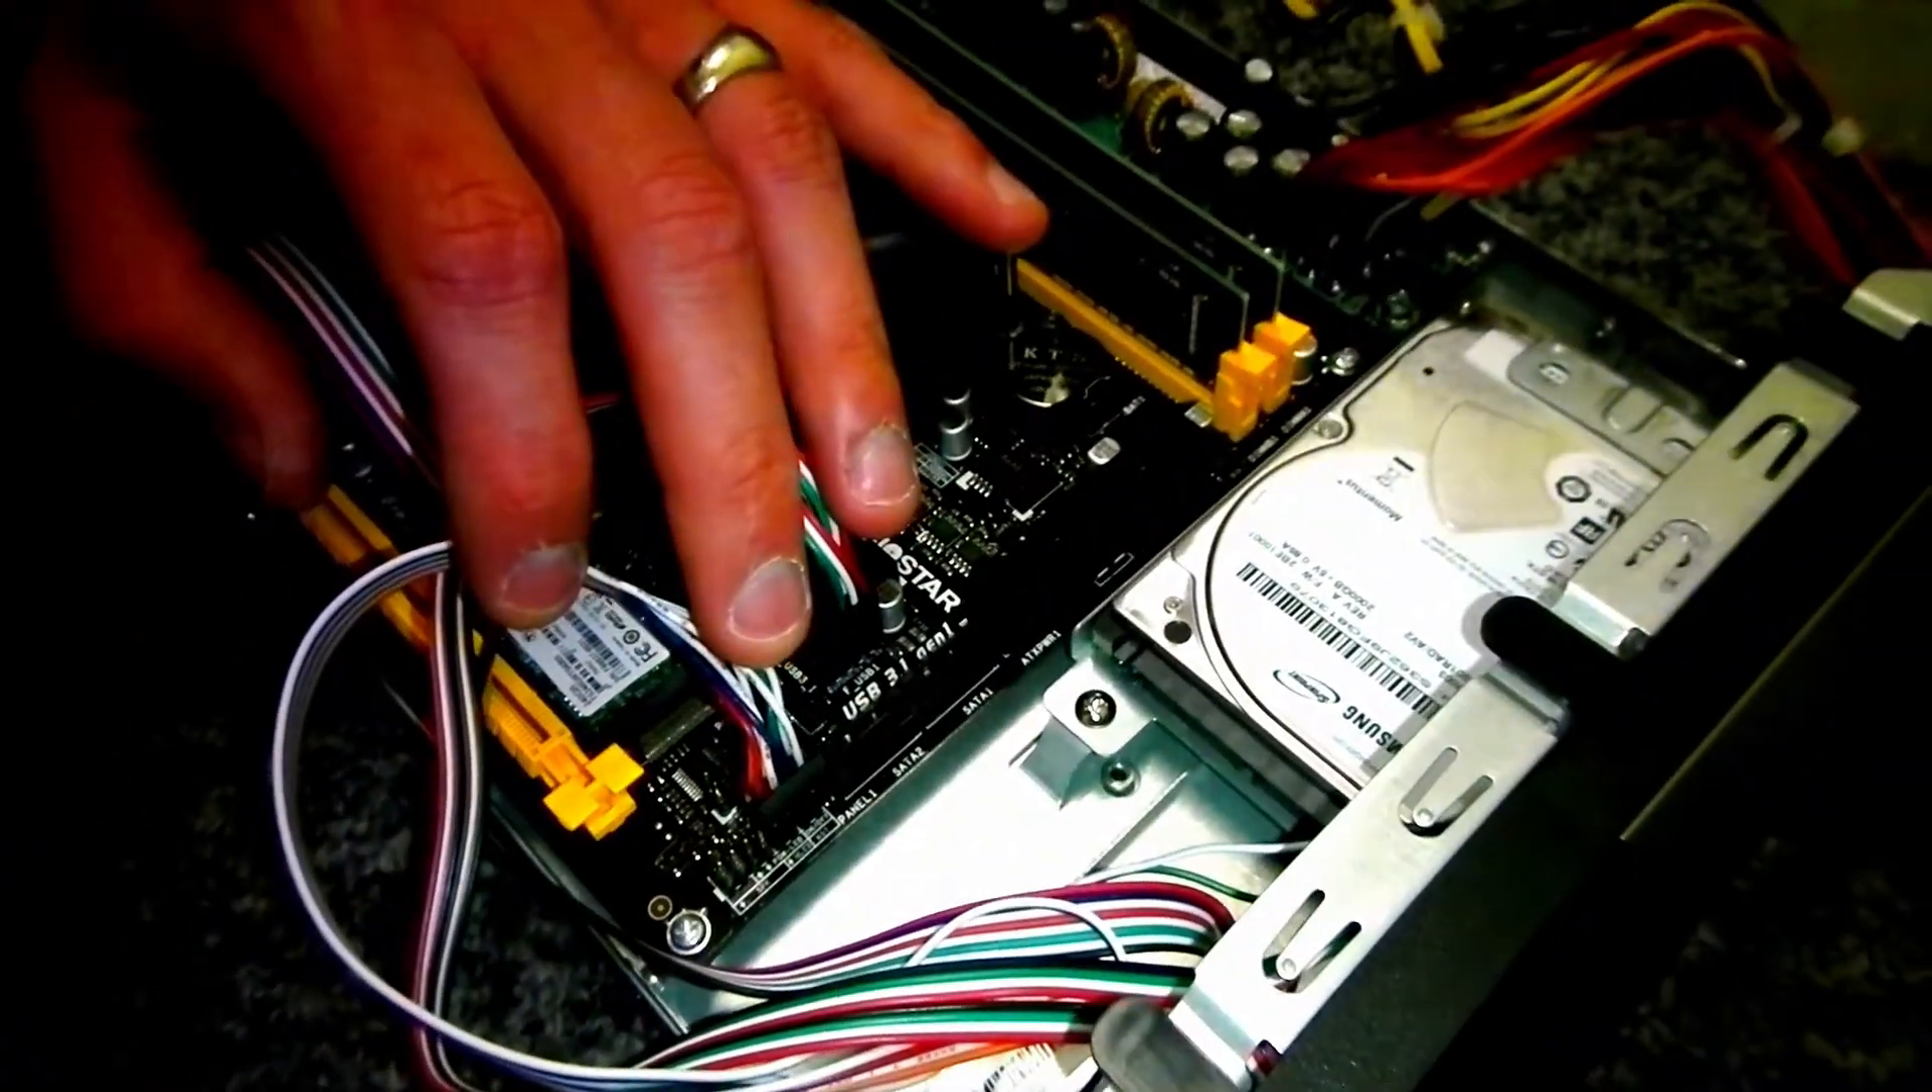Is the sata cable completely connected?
No.